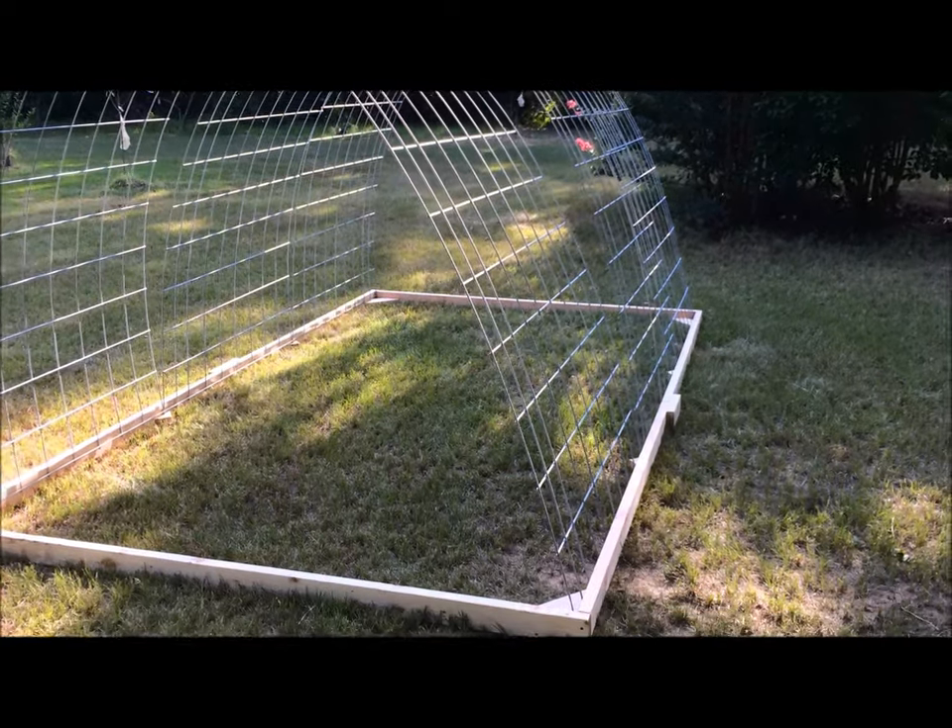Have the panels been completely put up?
Yes.